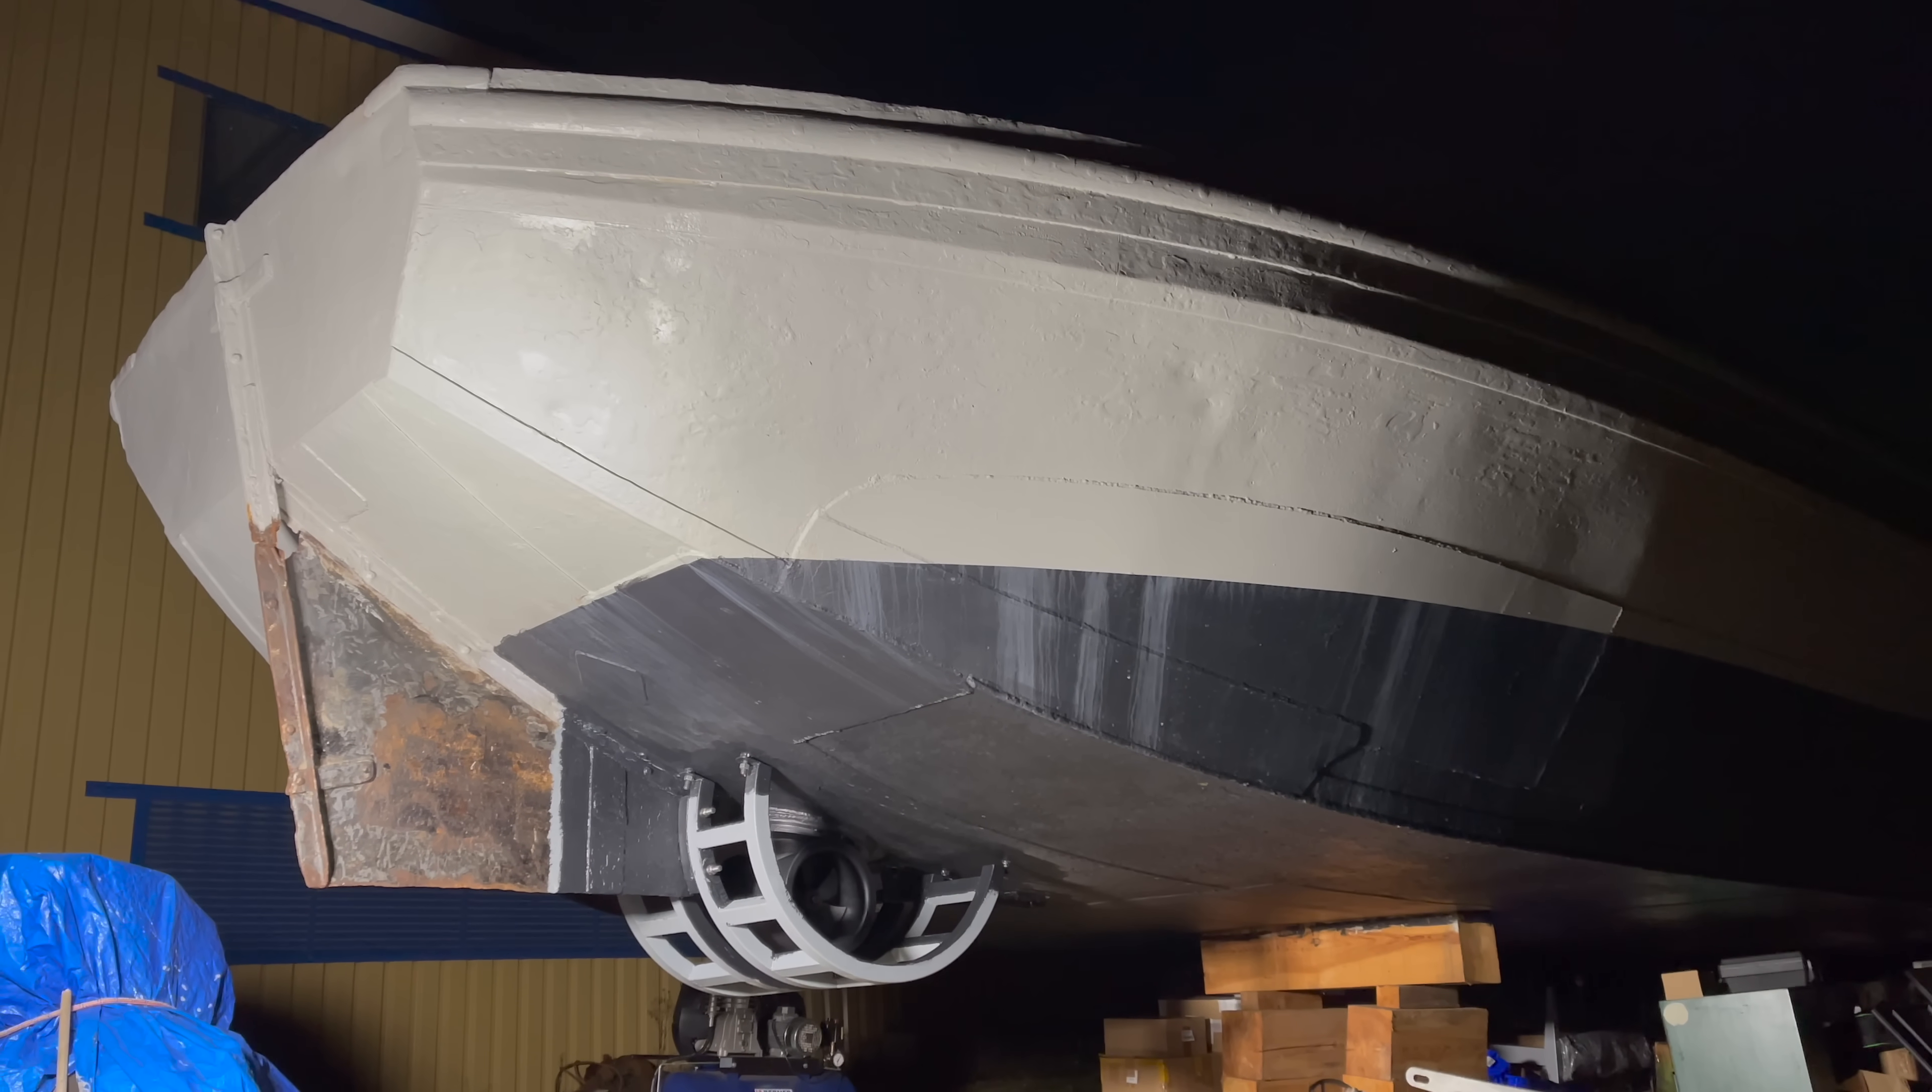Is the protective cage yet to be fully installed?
No.